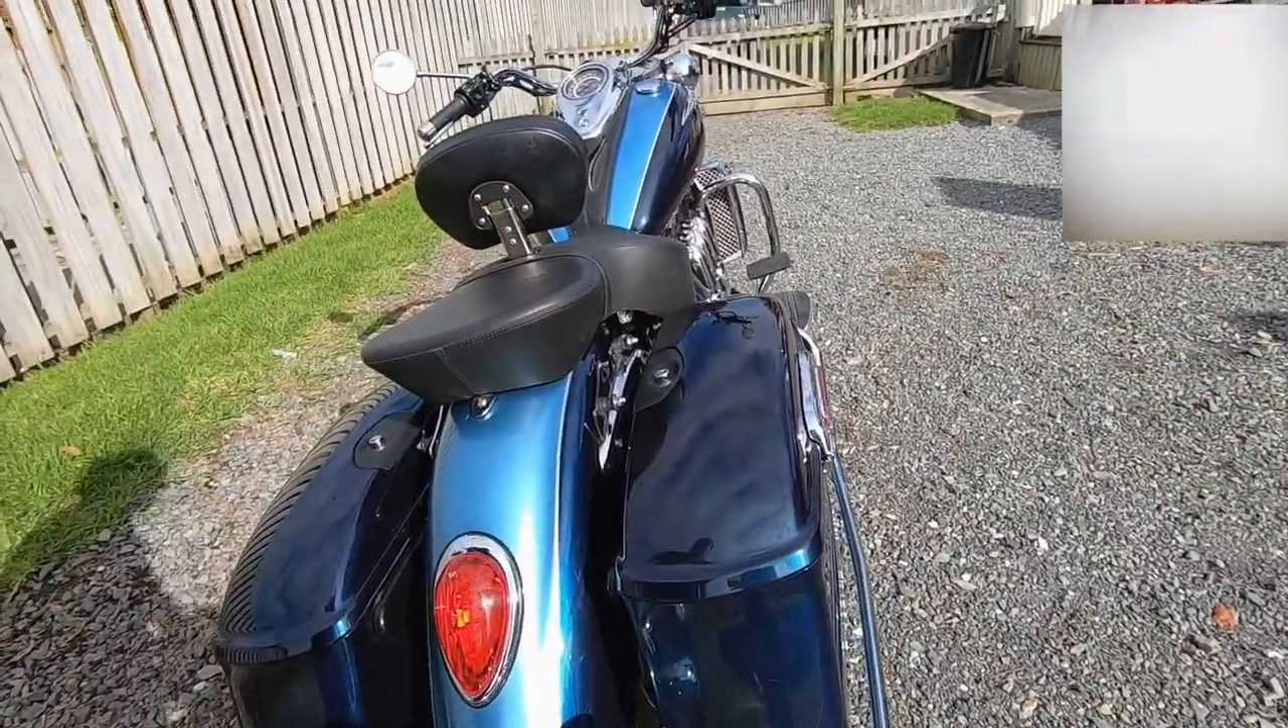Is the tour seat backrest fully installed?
Yes.